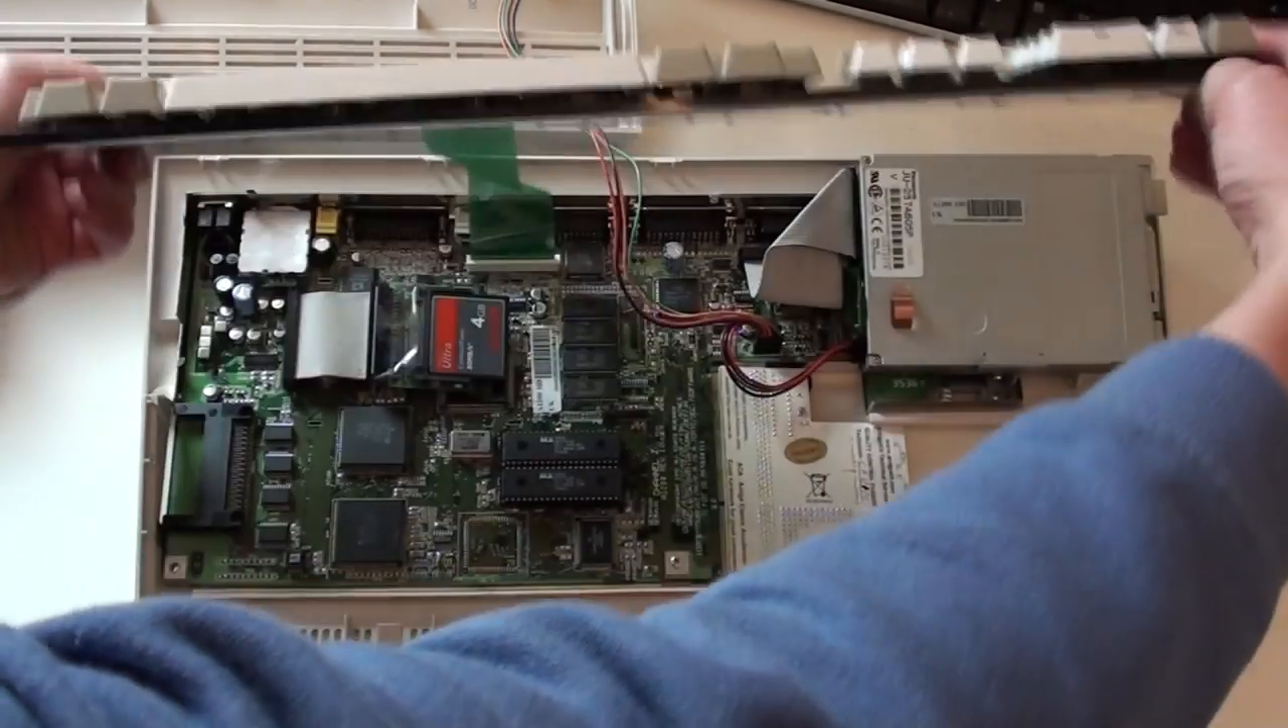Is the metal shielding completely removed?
Yes.